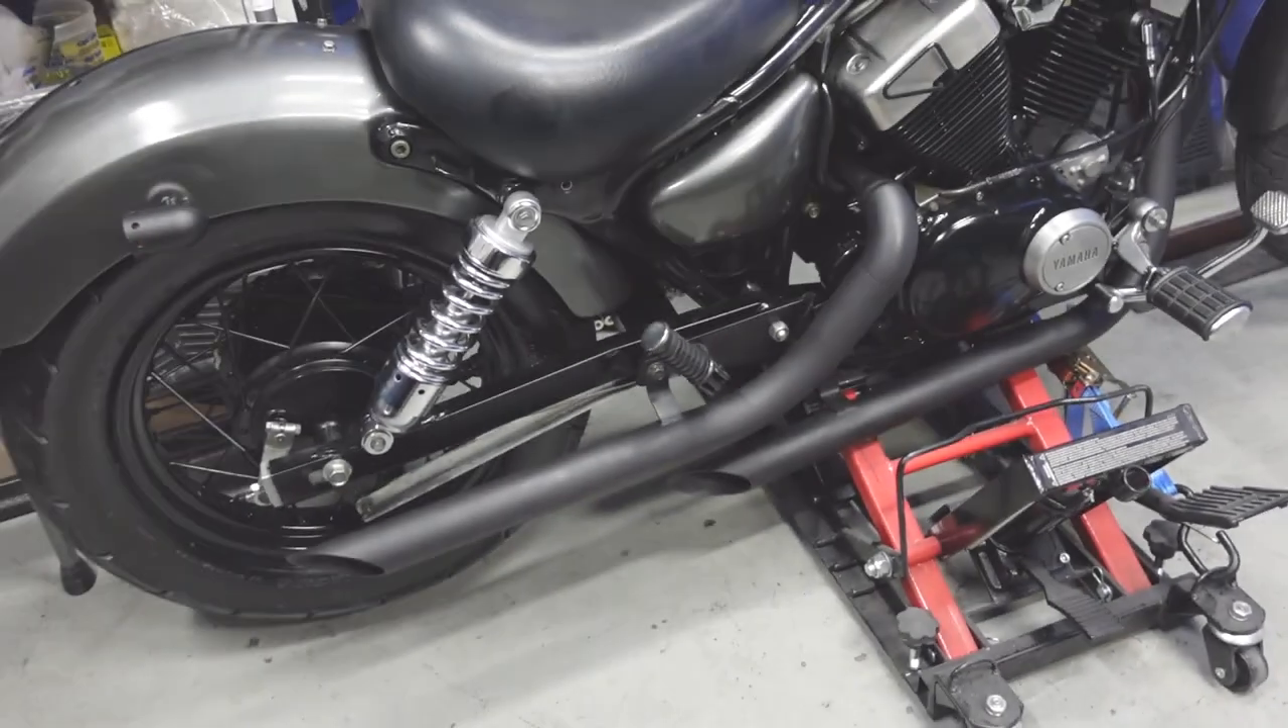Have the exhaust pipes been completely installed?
Yes.